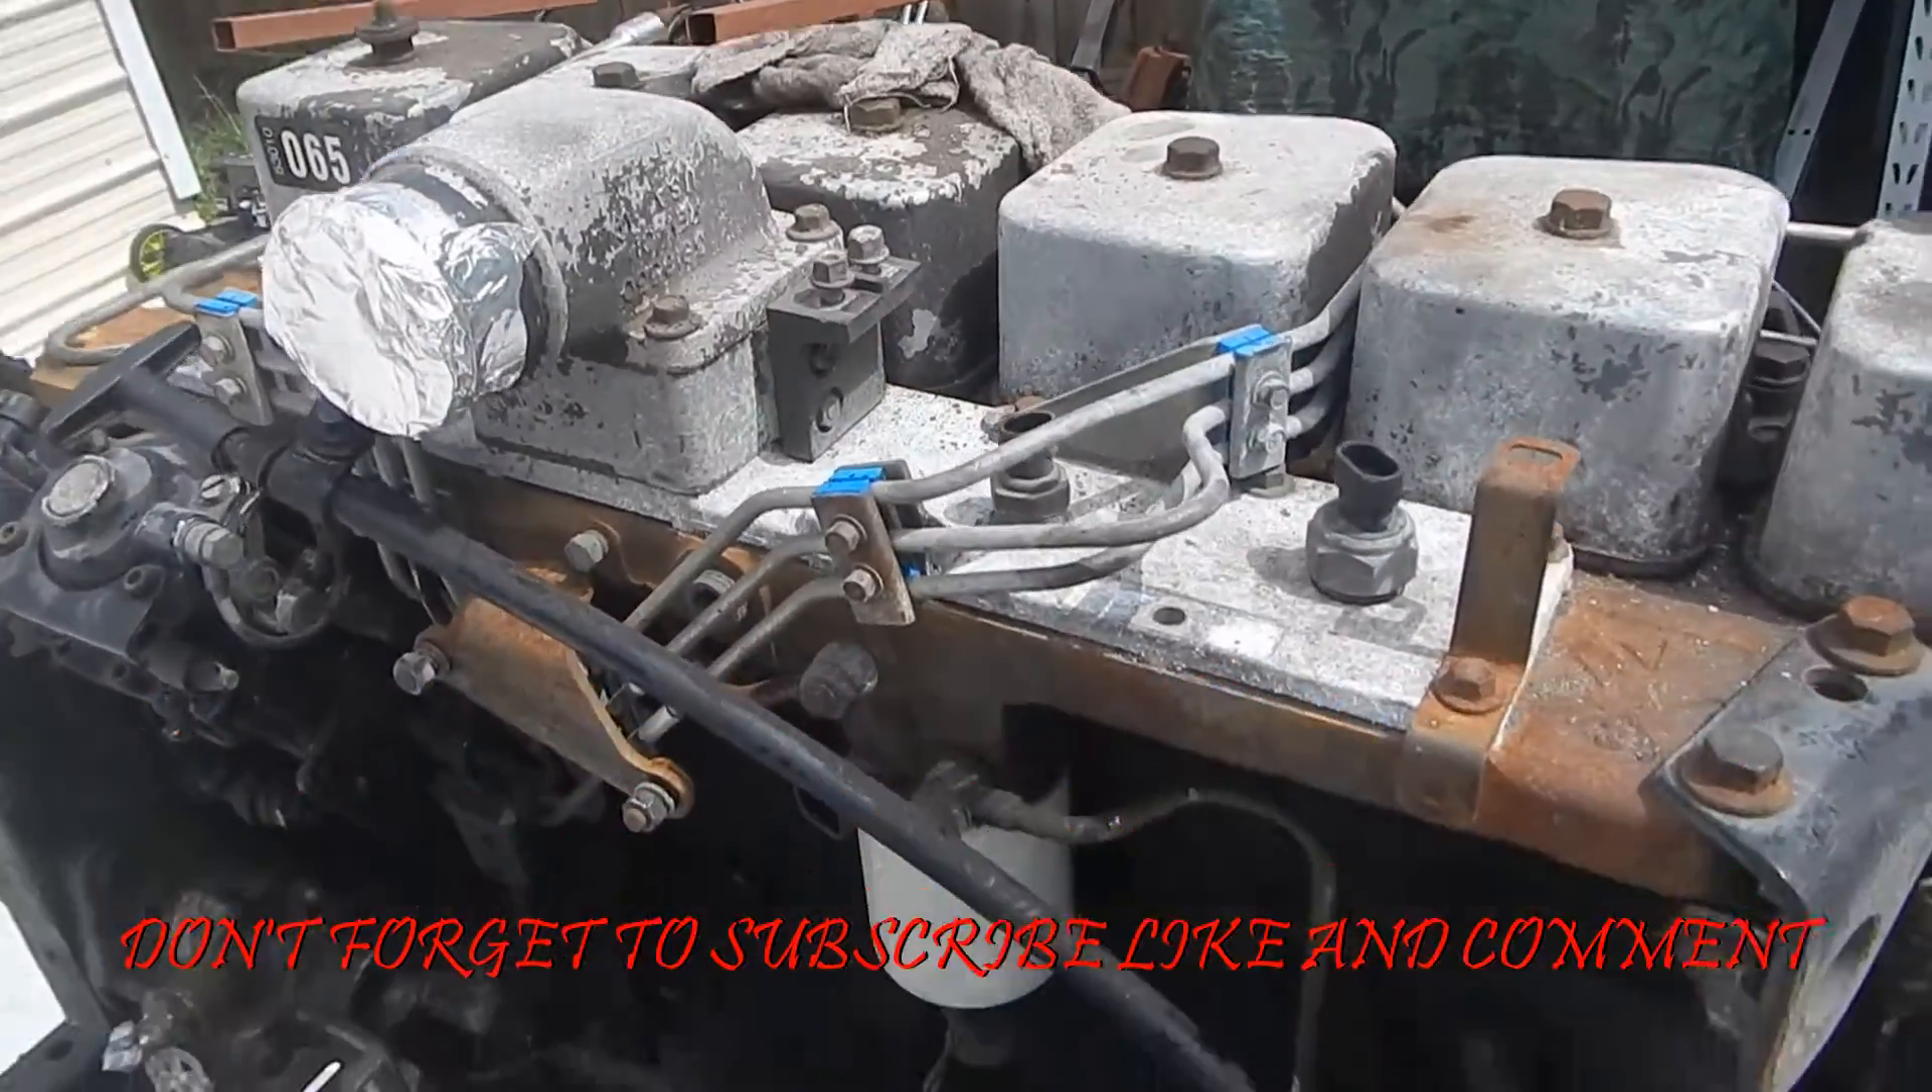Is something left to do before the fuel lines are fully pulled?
Yes.